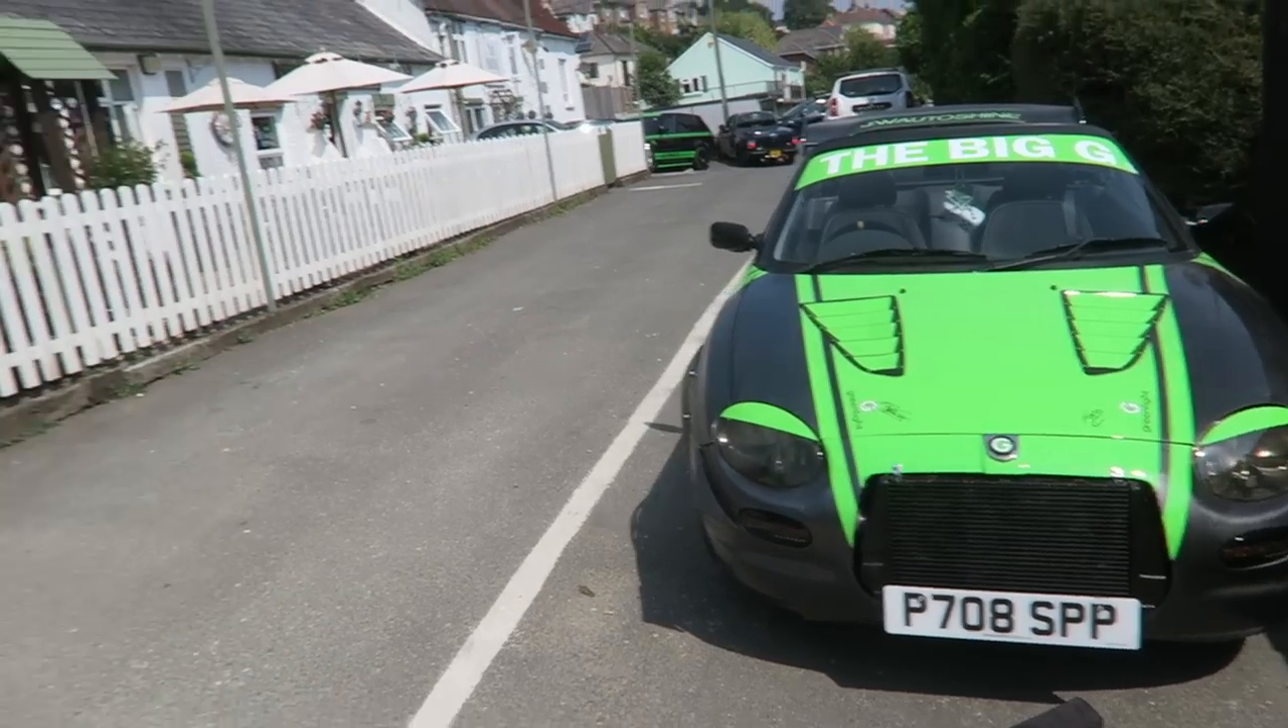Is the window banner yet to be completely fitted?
No.